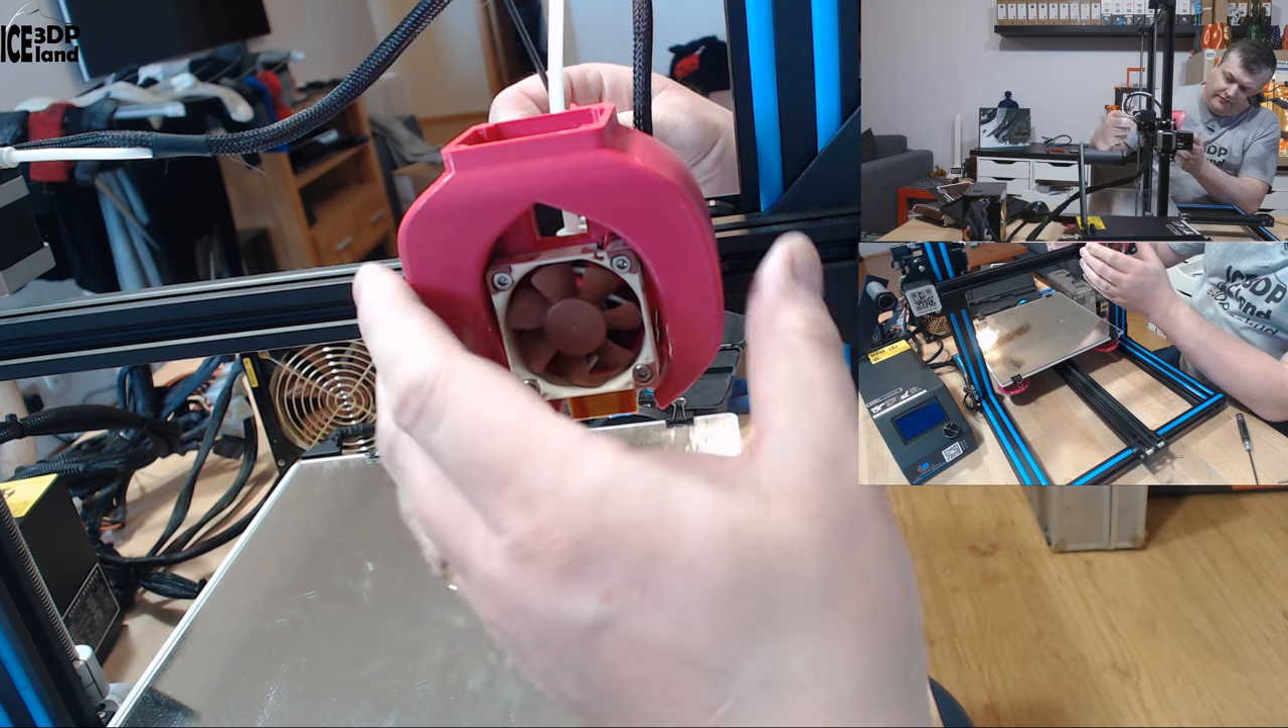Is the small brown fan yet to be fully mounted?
No.